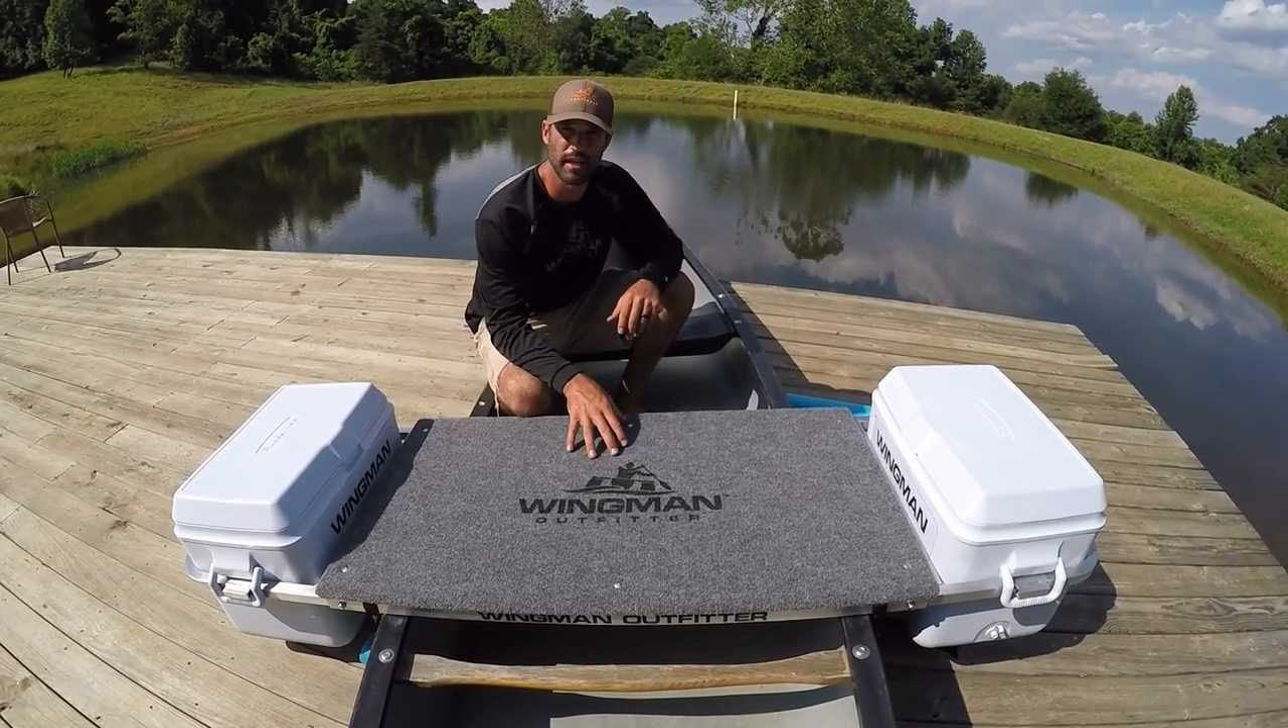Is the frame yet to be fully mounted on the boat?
No.